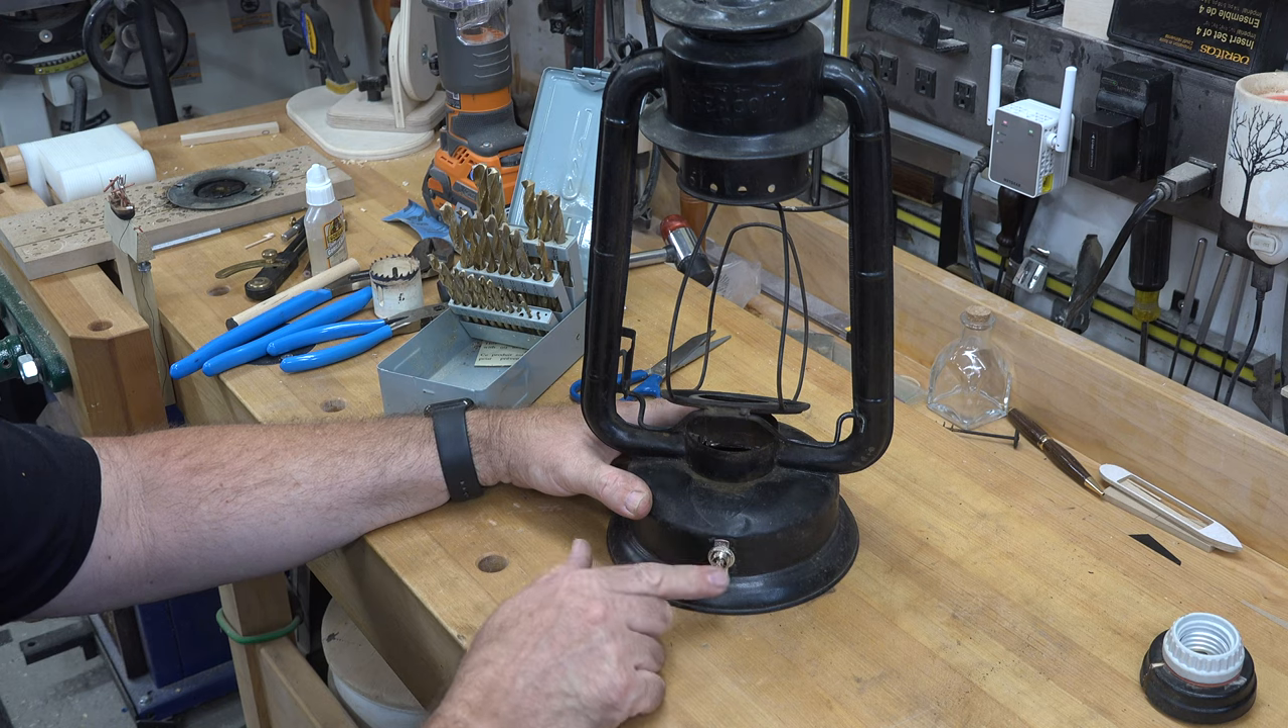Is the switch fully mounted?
Yes.